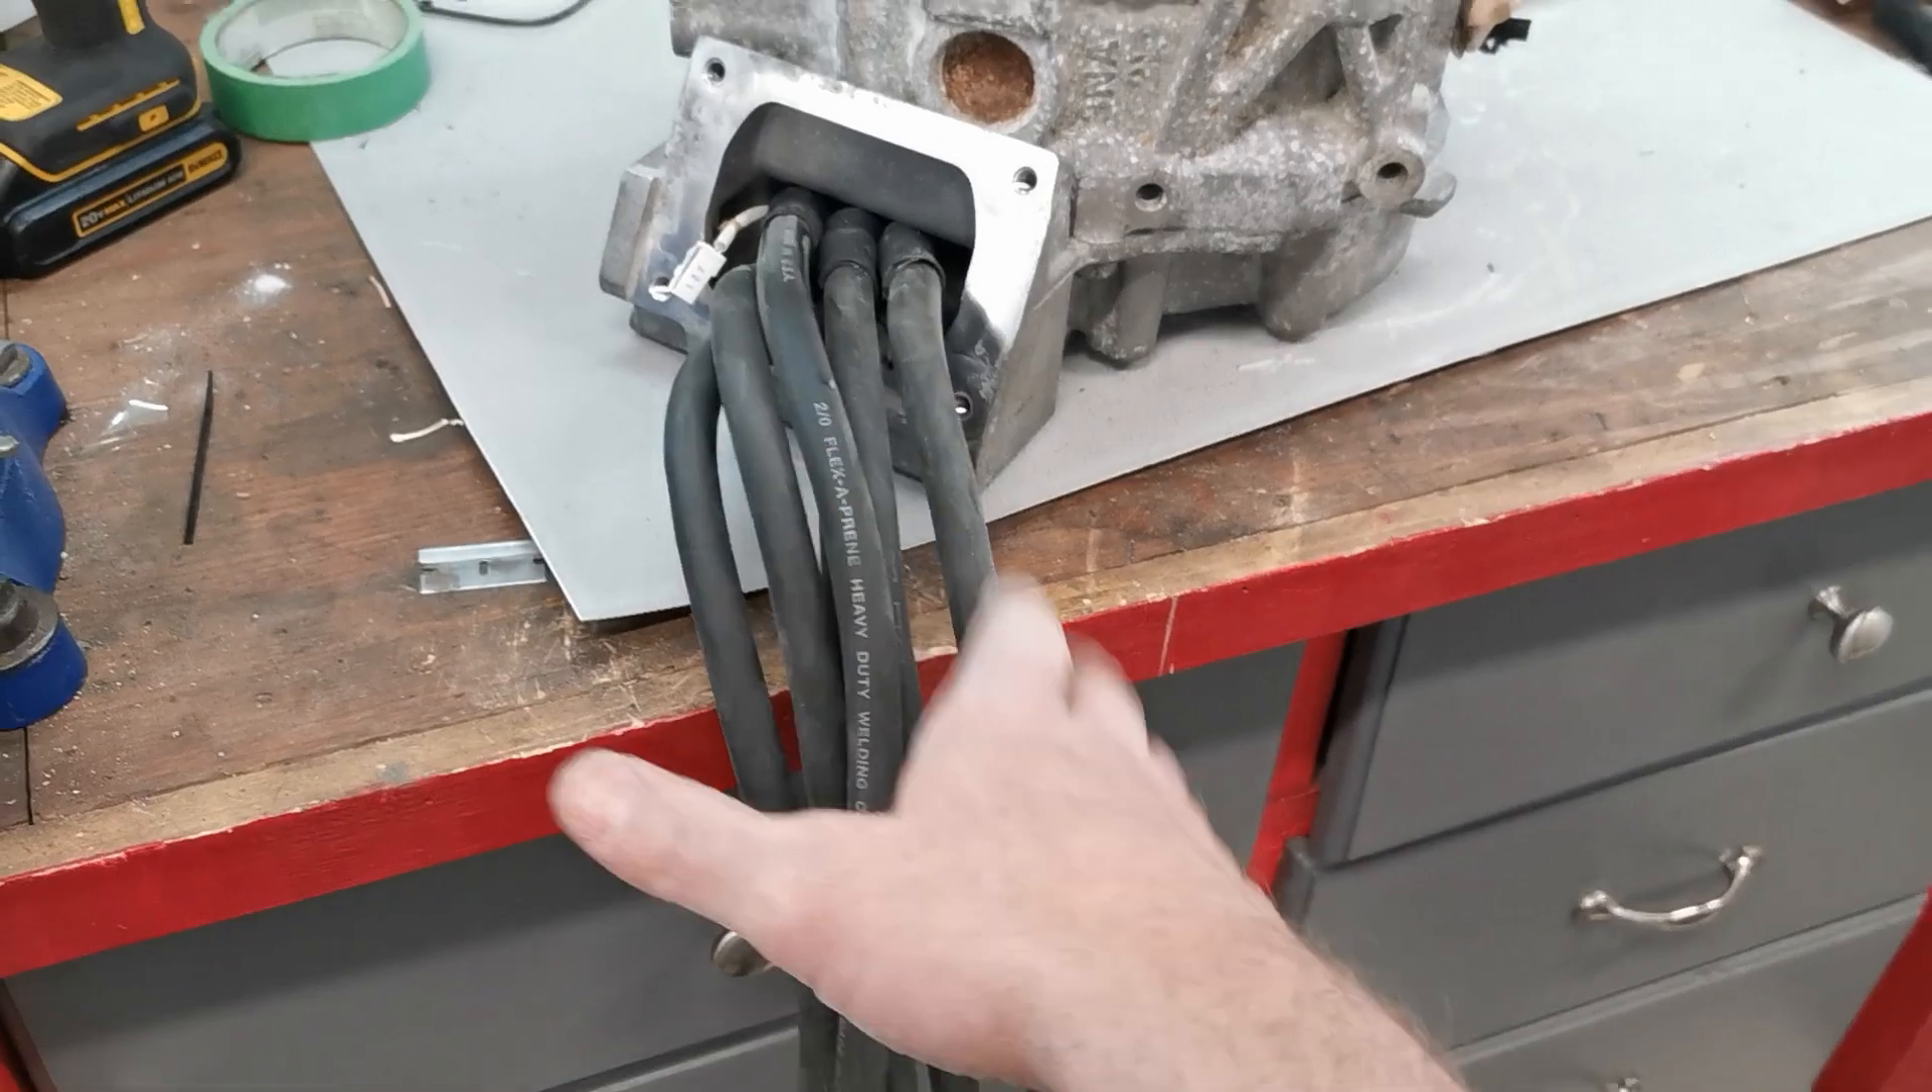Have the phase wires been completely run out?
Yes.